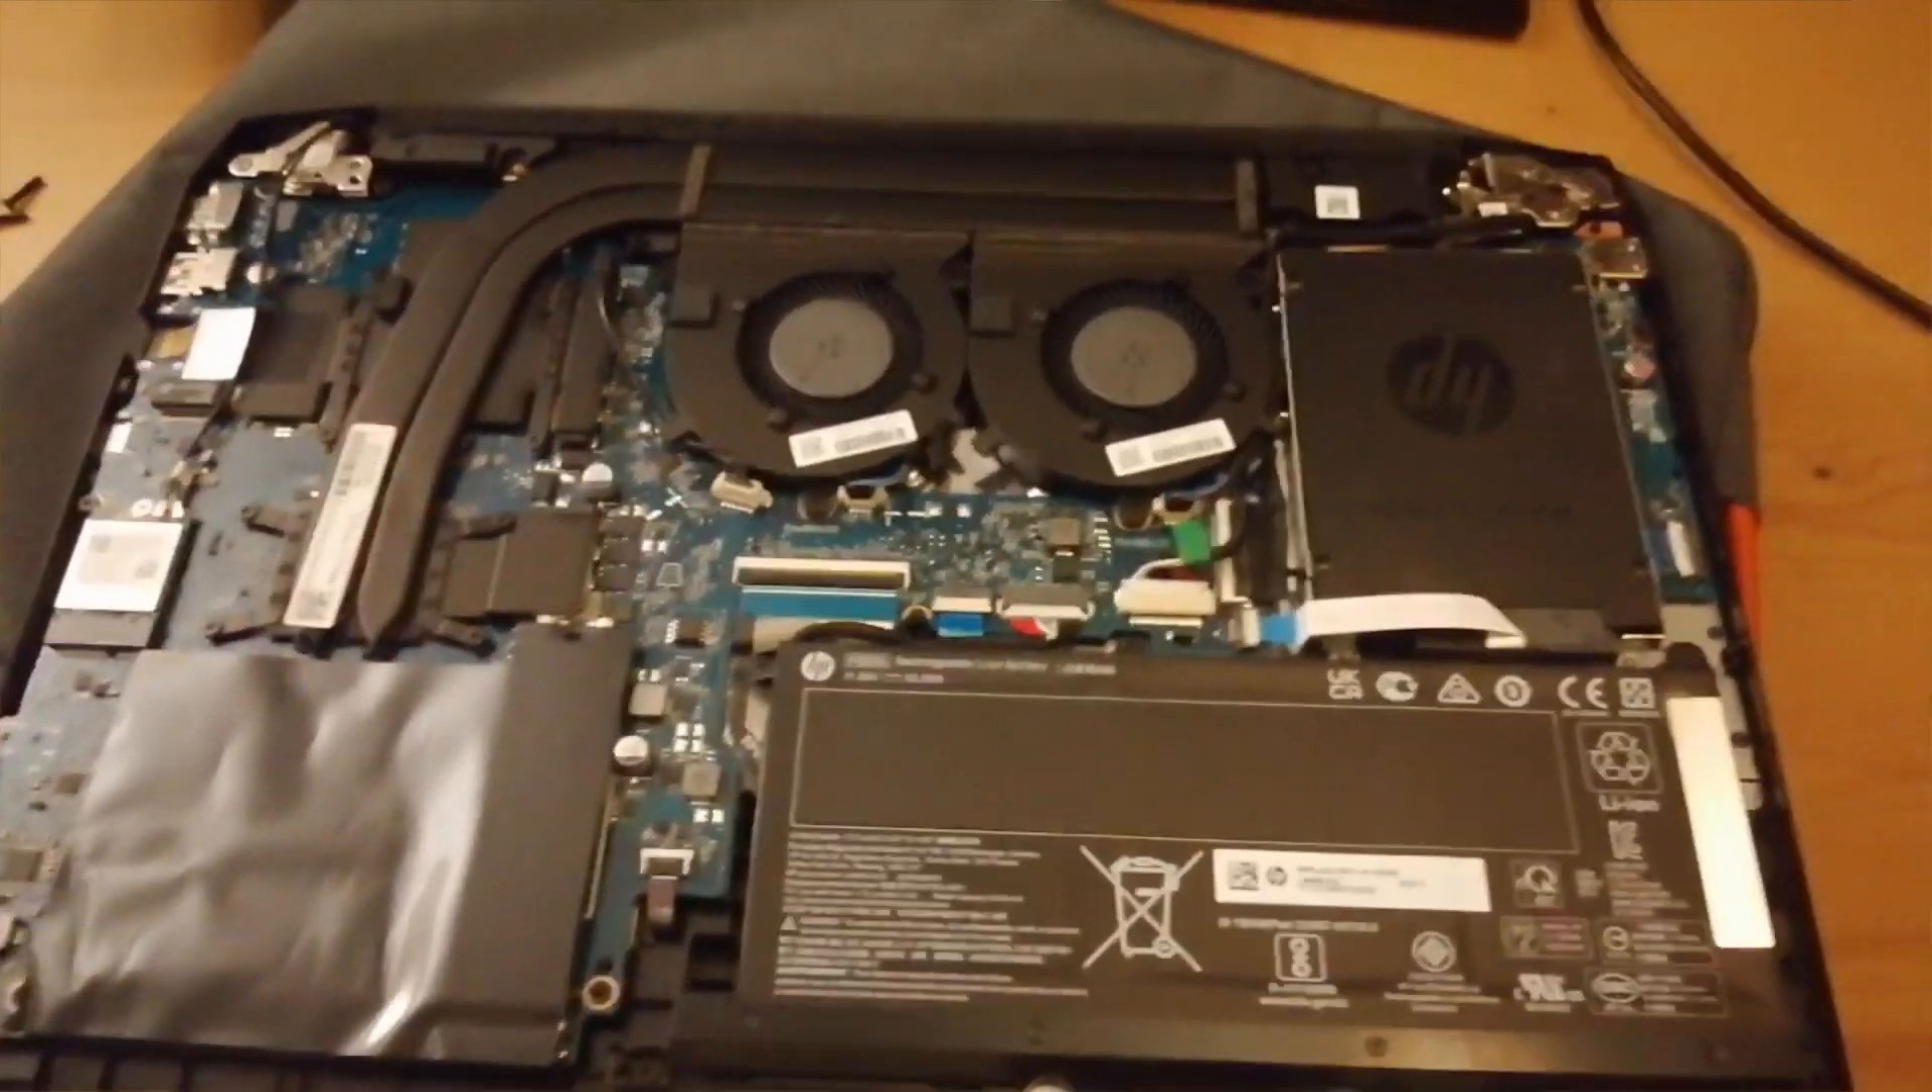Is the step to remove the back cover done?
Yes.